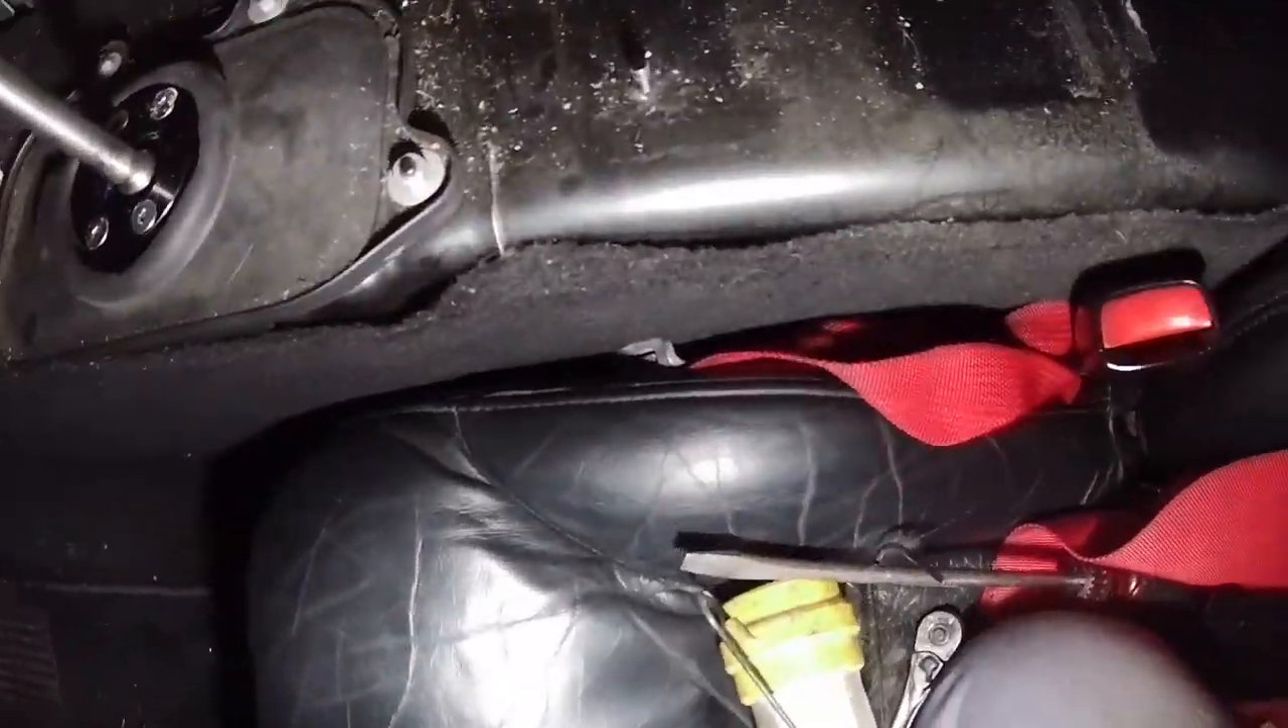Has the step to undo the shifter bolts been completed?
No.